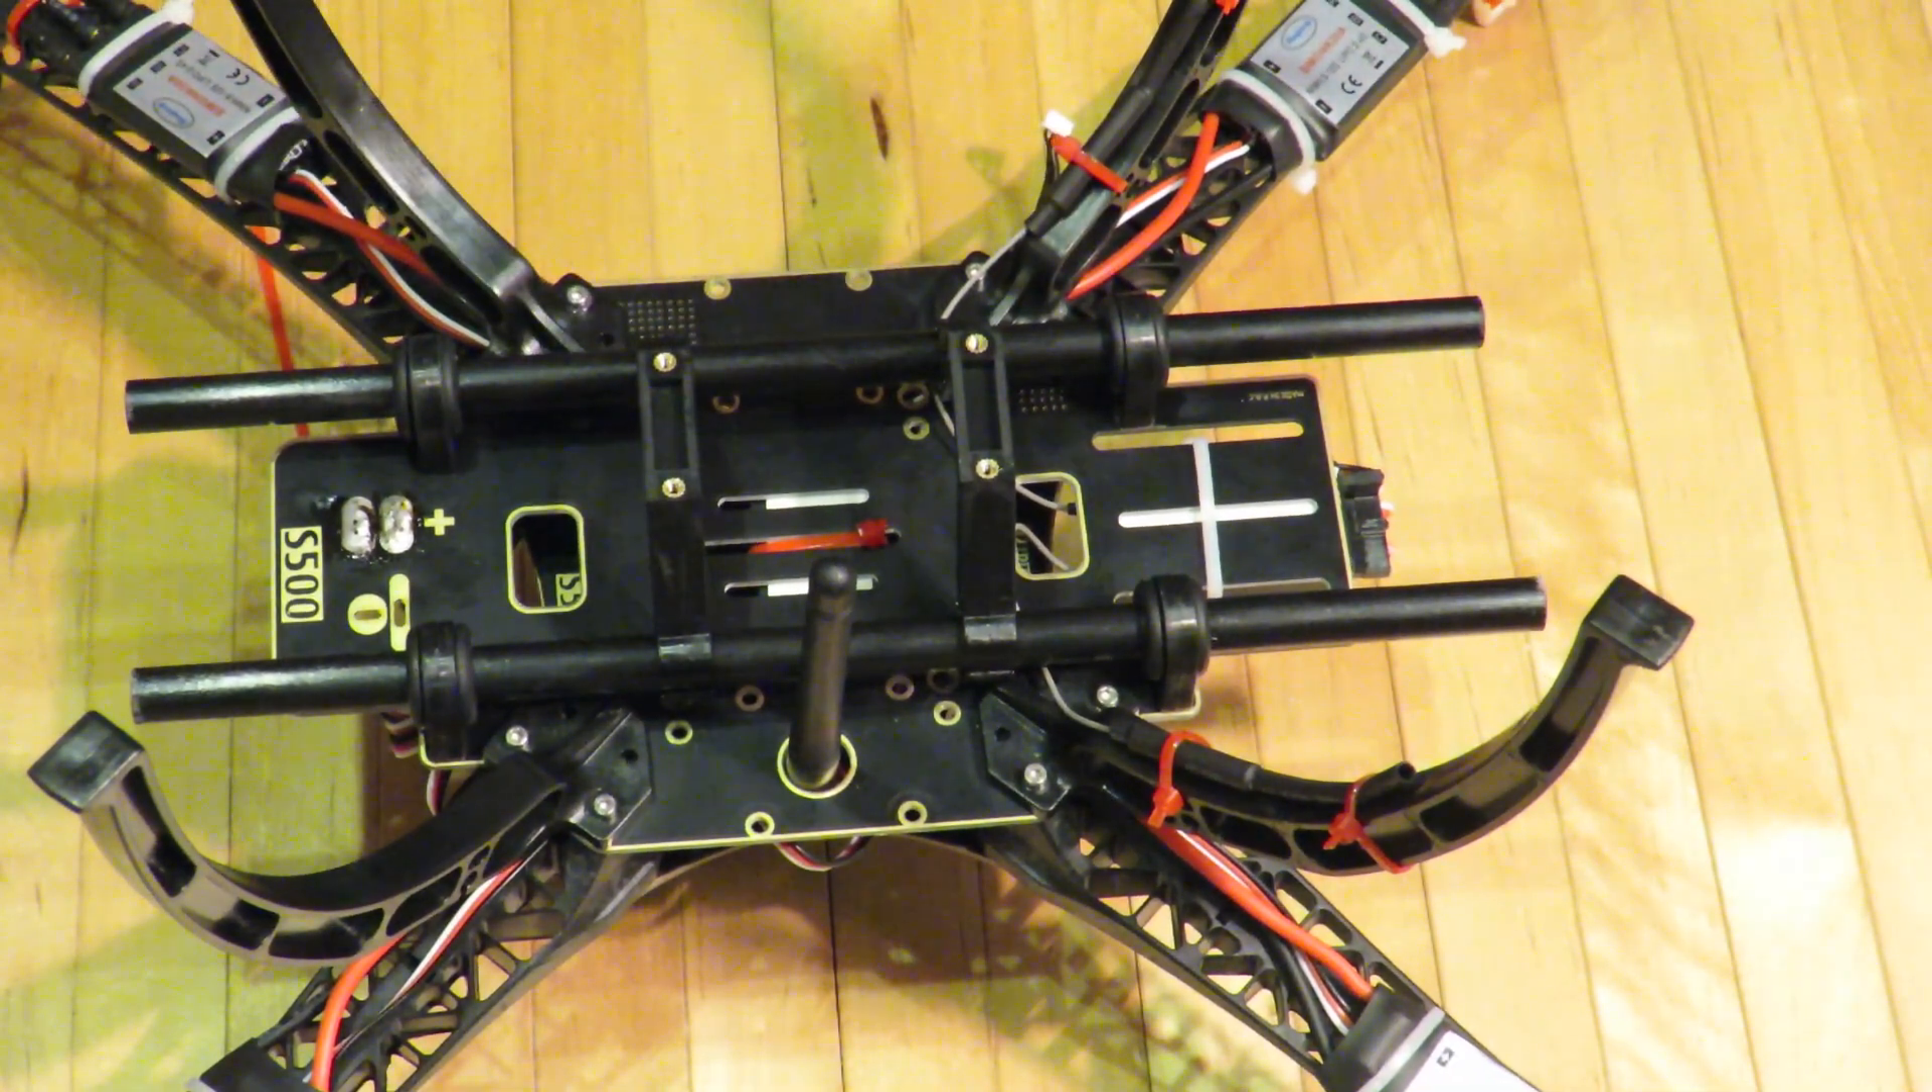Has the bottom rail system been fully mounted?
Yes.